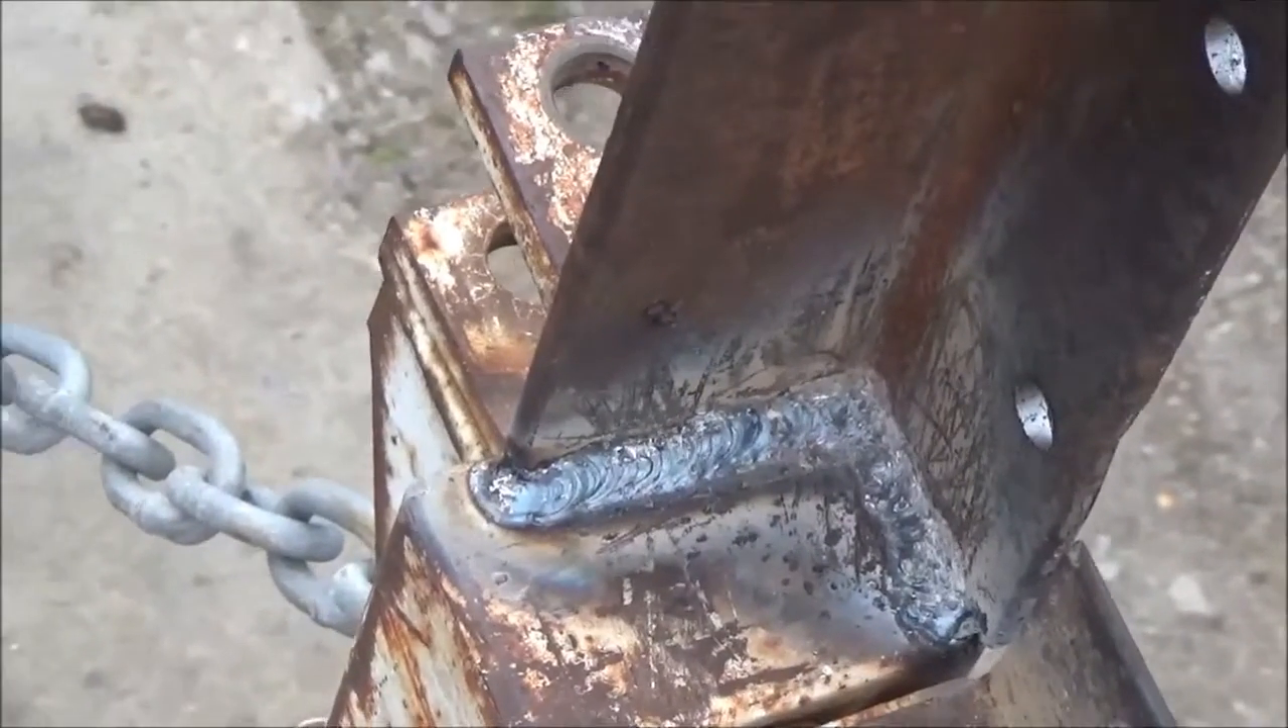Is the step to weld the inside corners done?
Yes.